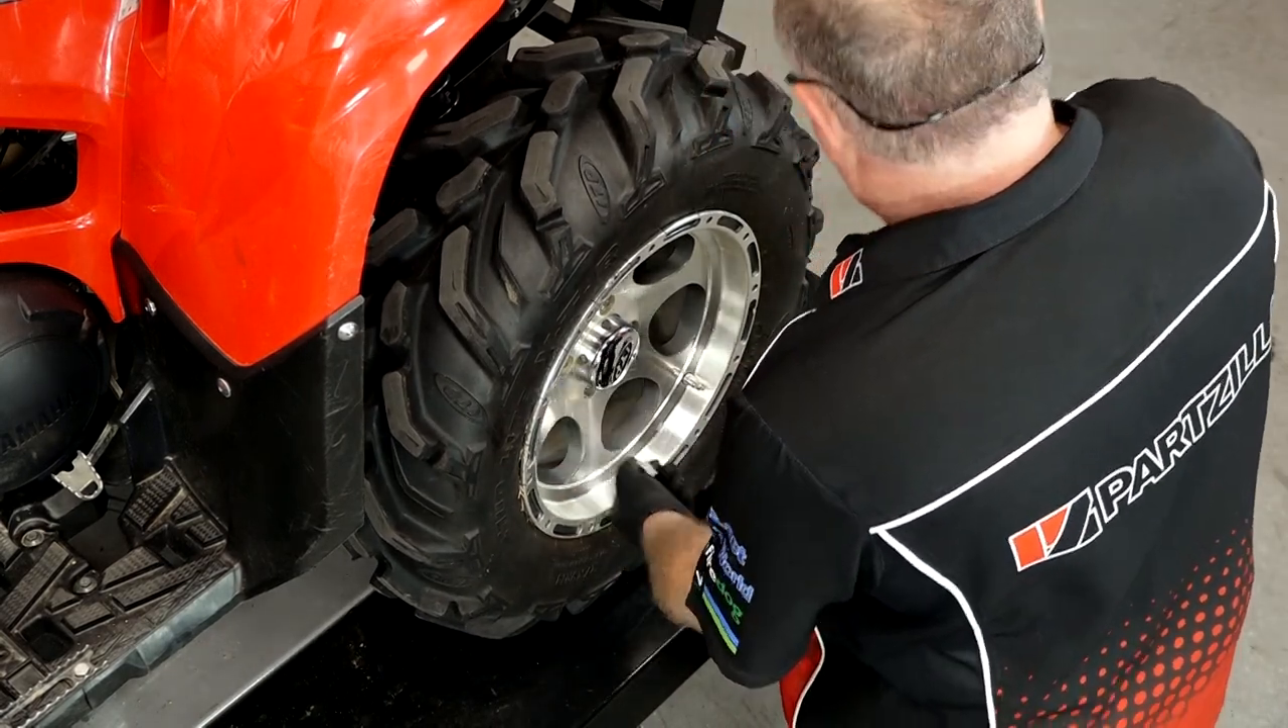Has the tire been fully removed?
No.